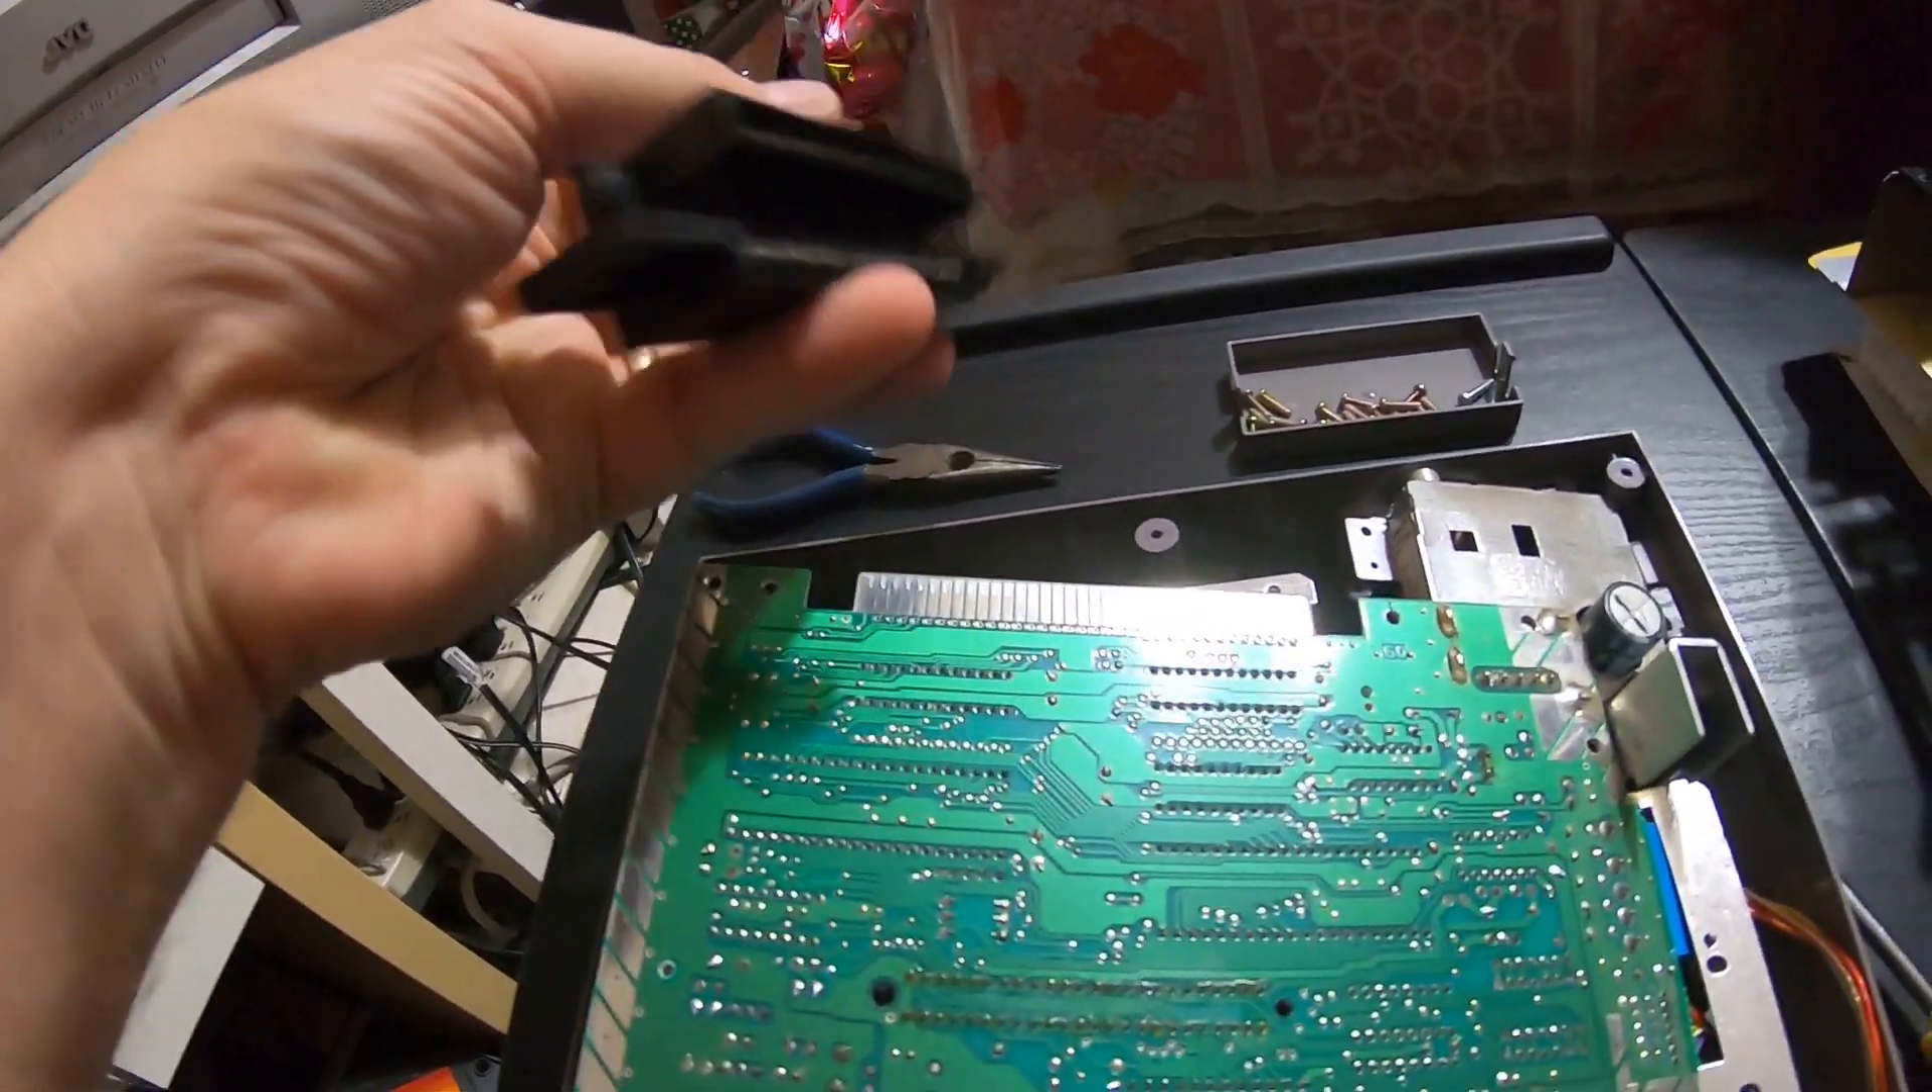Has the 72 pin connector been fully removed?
Yes.